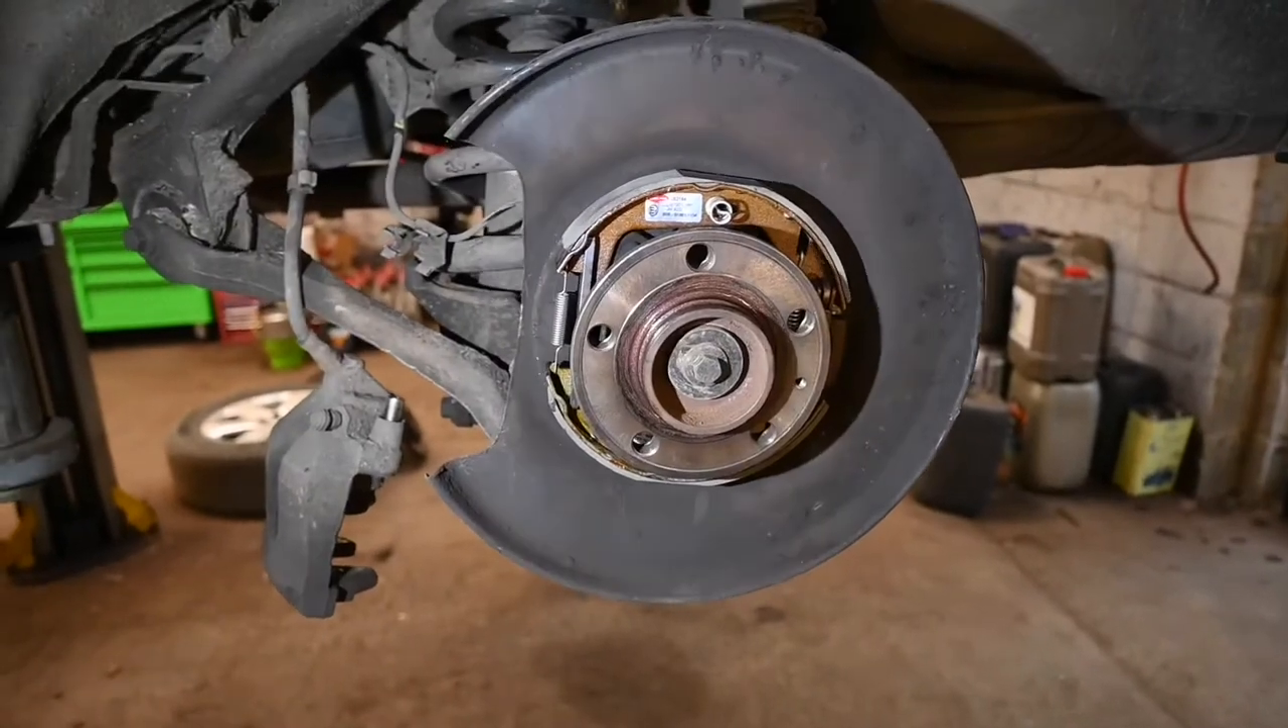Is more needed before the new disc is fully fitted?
Yes.